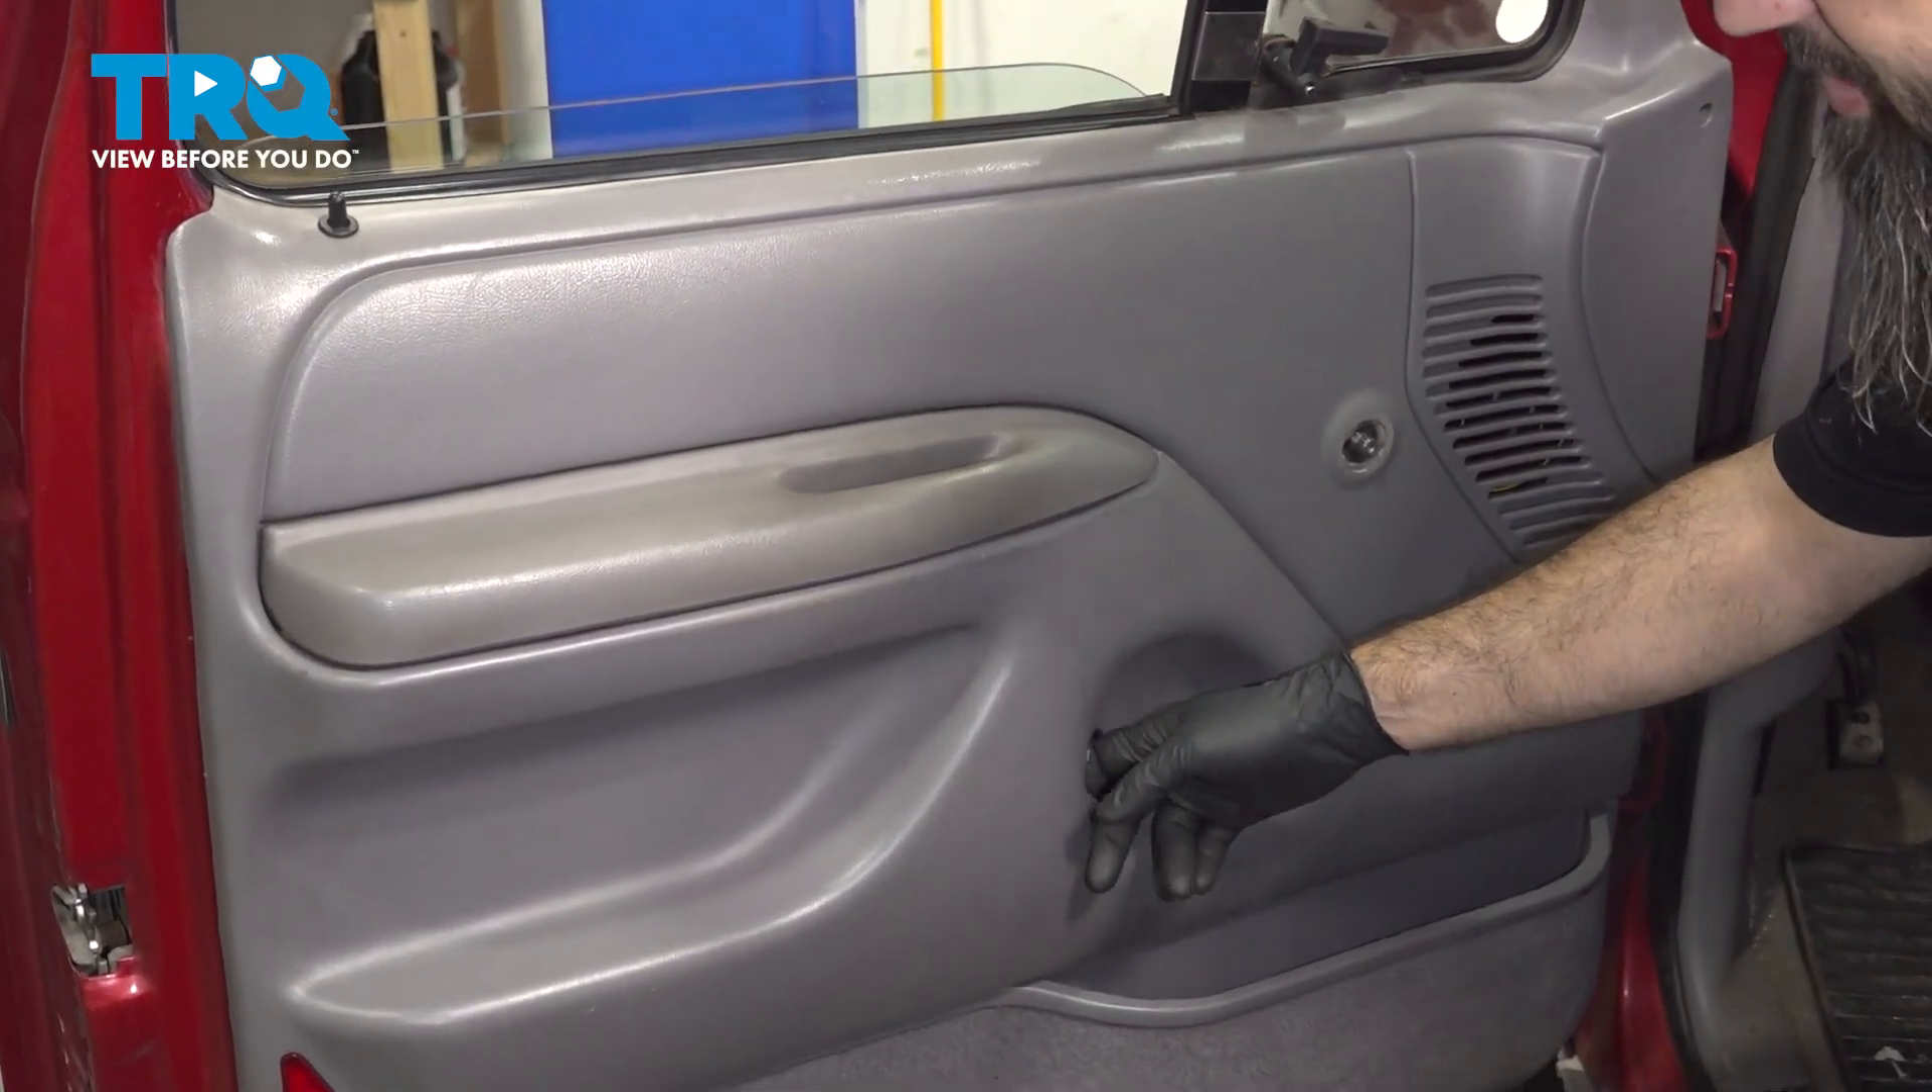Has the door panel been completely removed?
No.